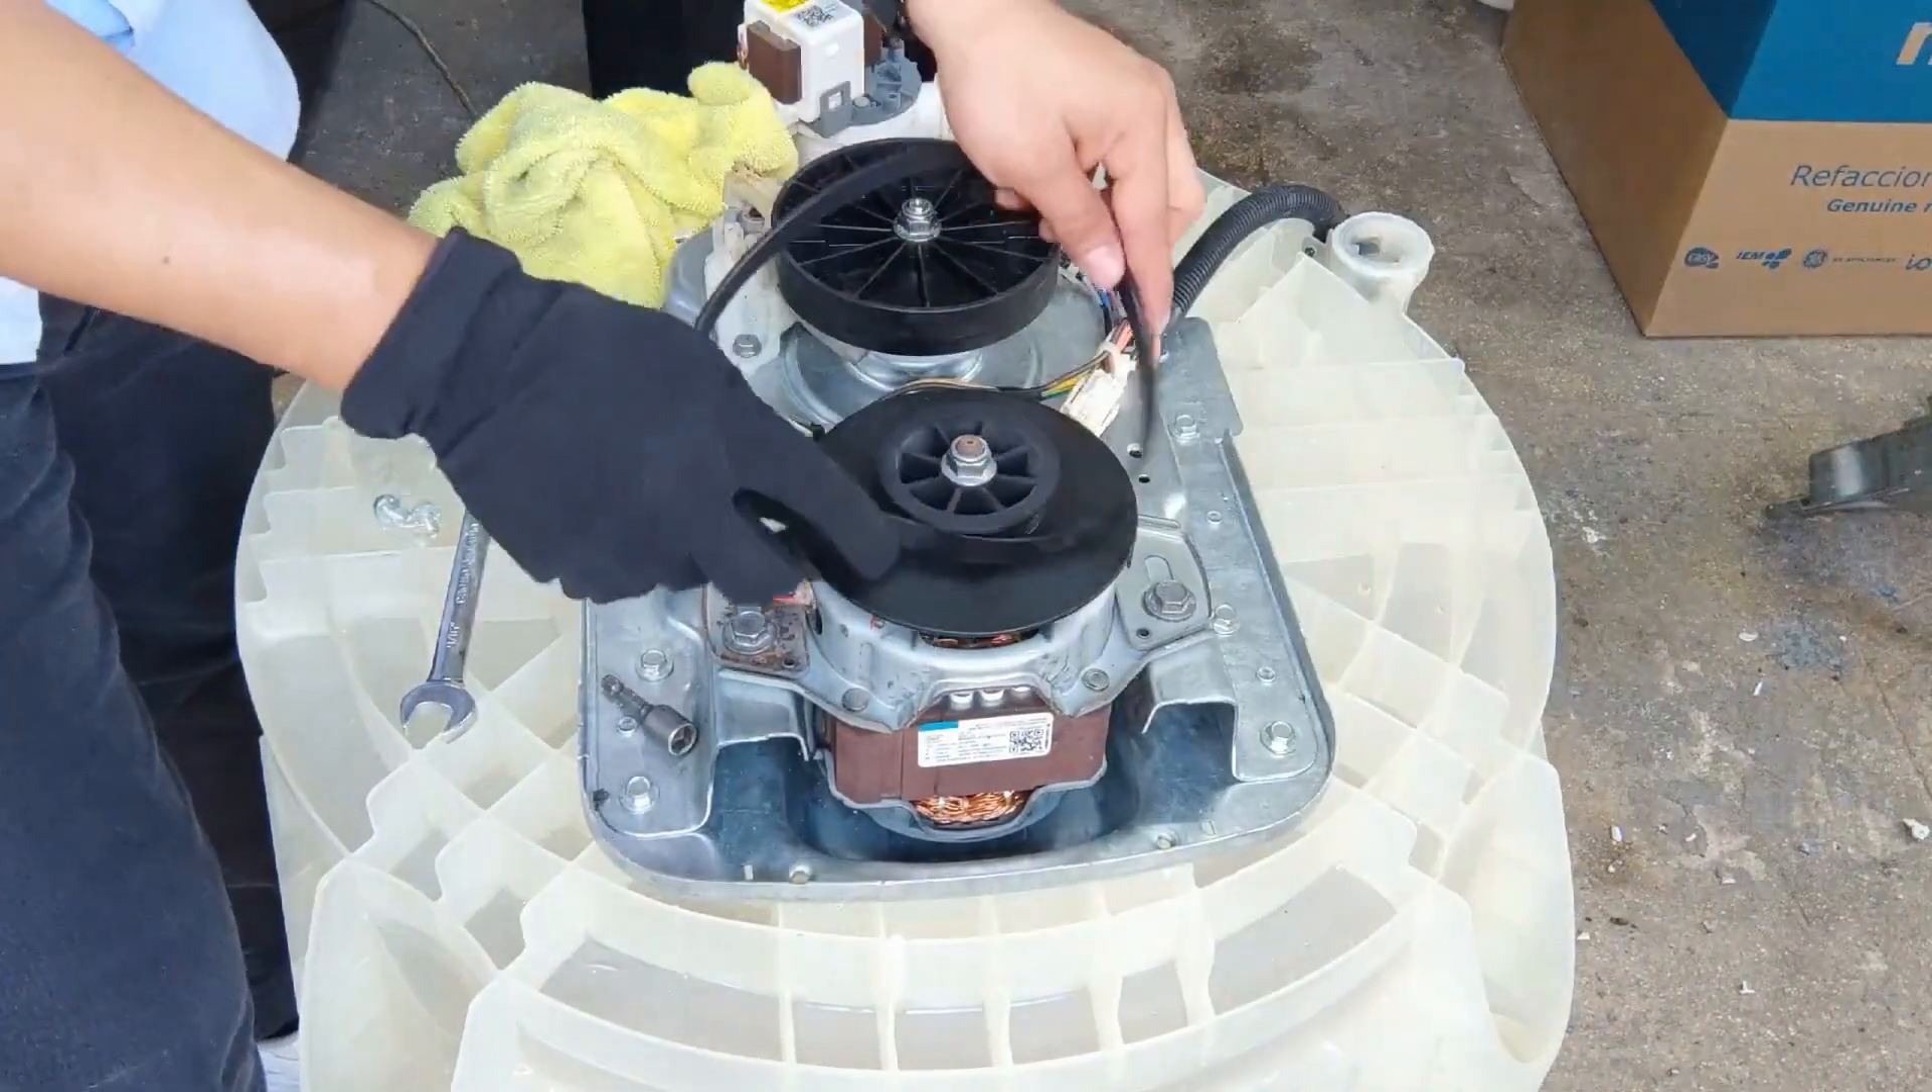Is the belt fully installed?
No.